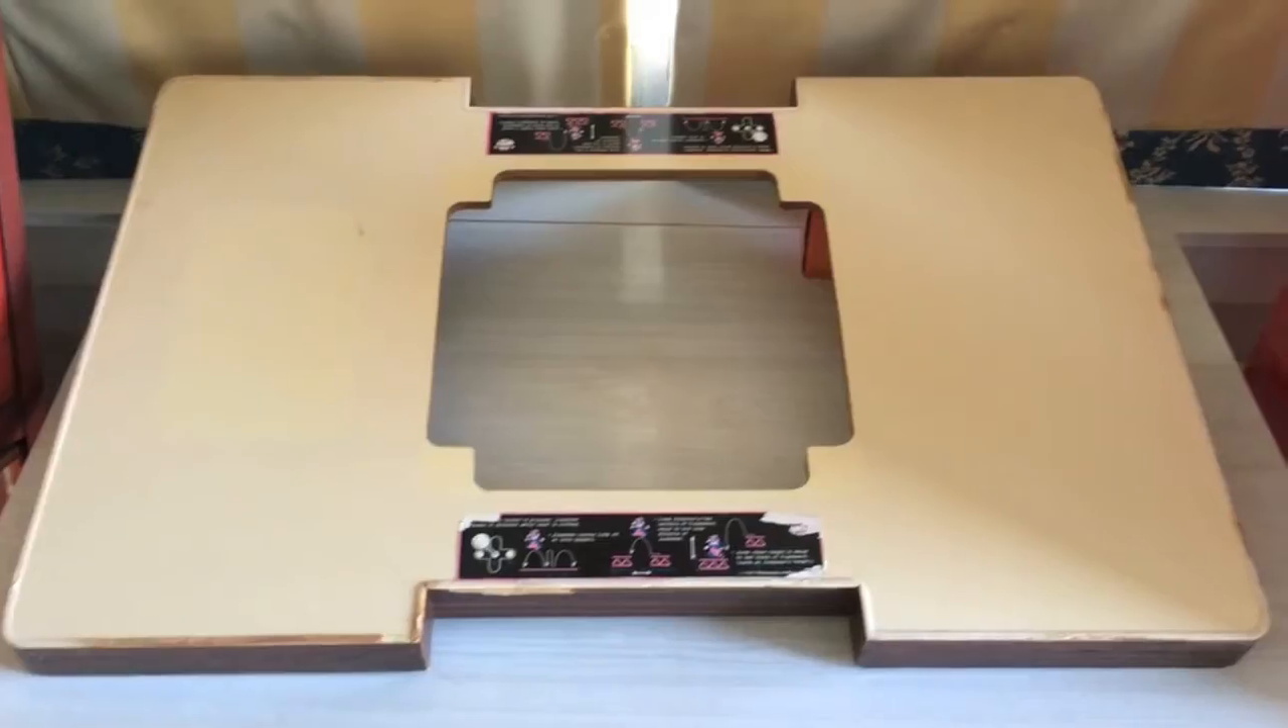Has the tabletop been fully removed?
Yes.